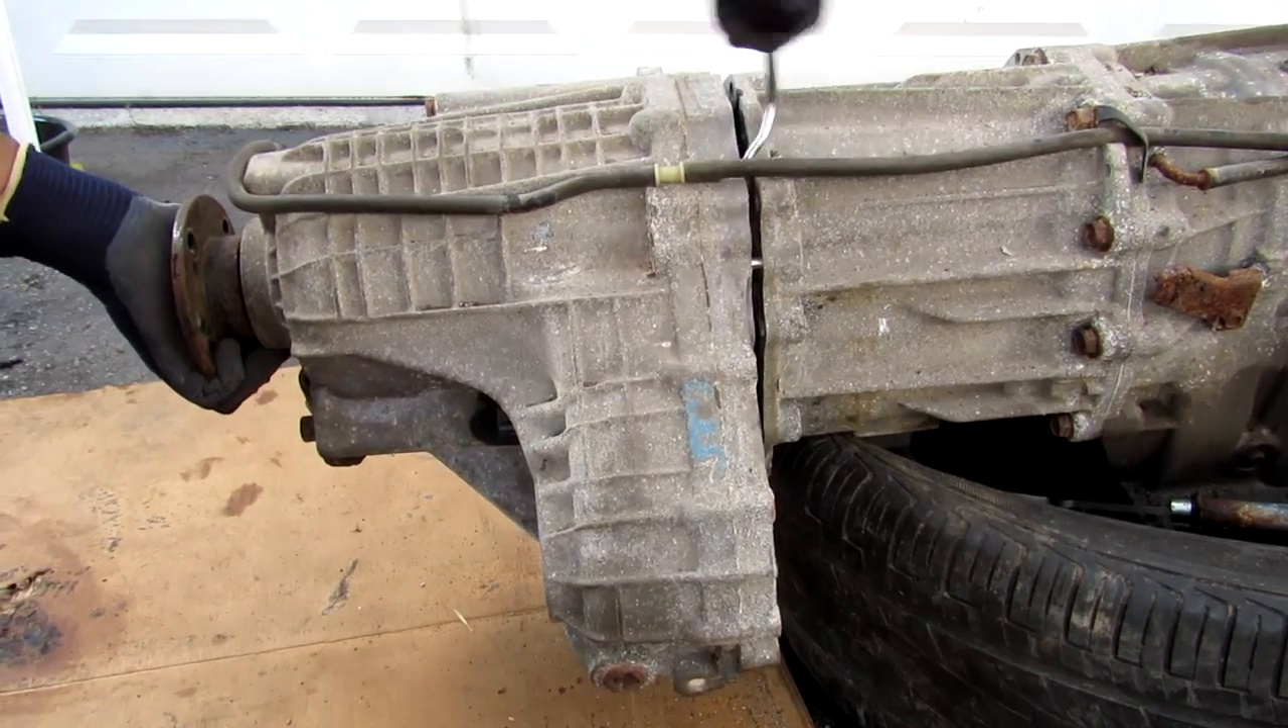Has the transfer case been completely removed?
No.